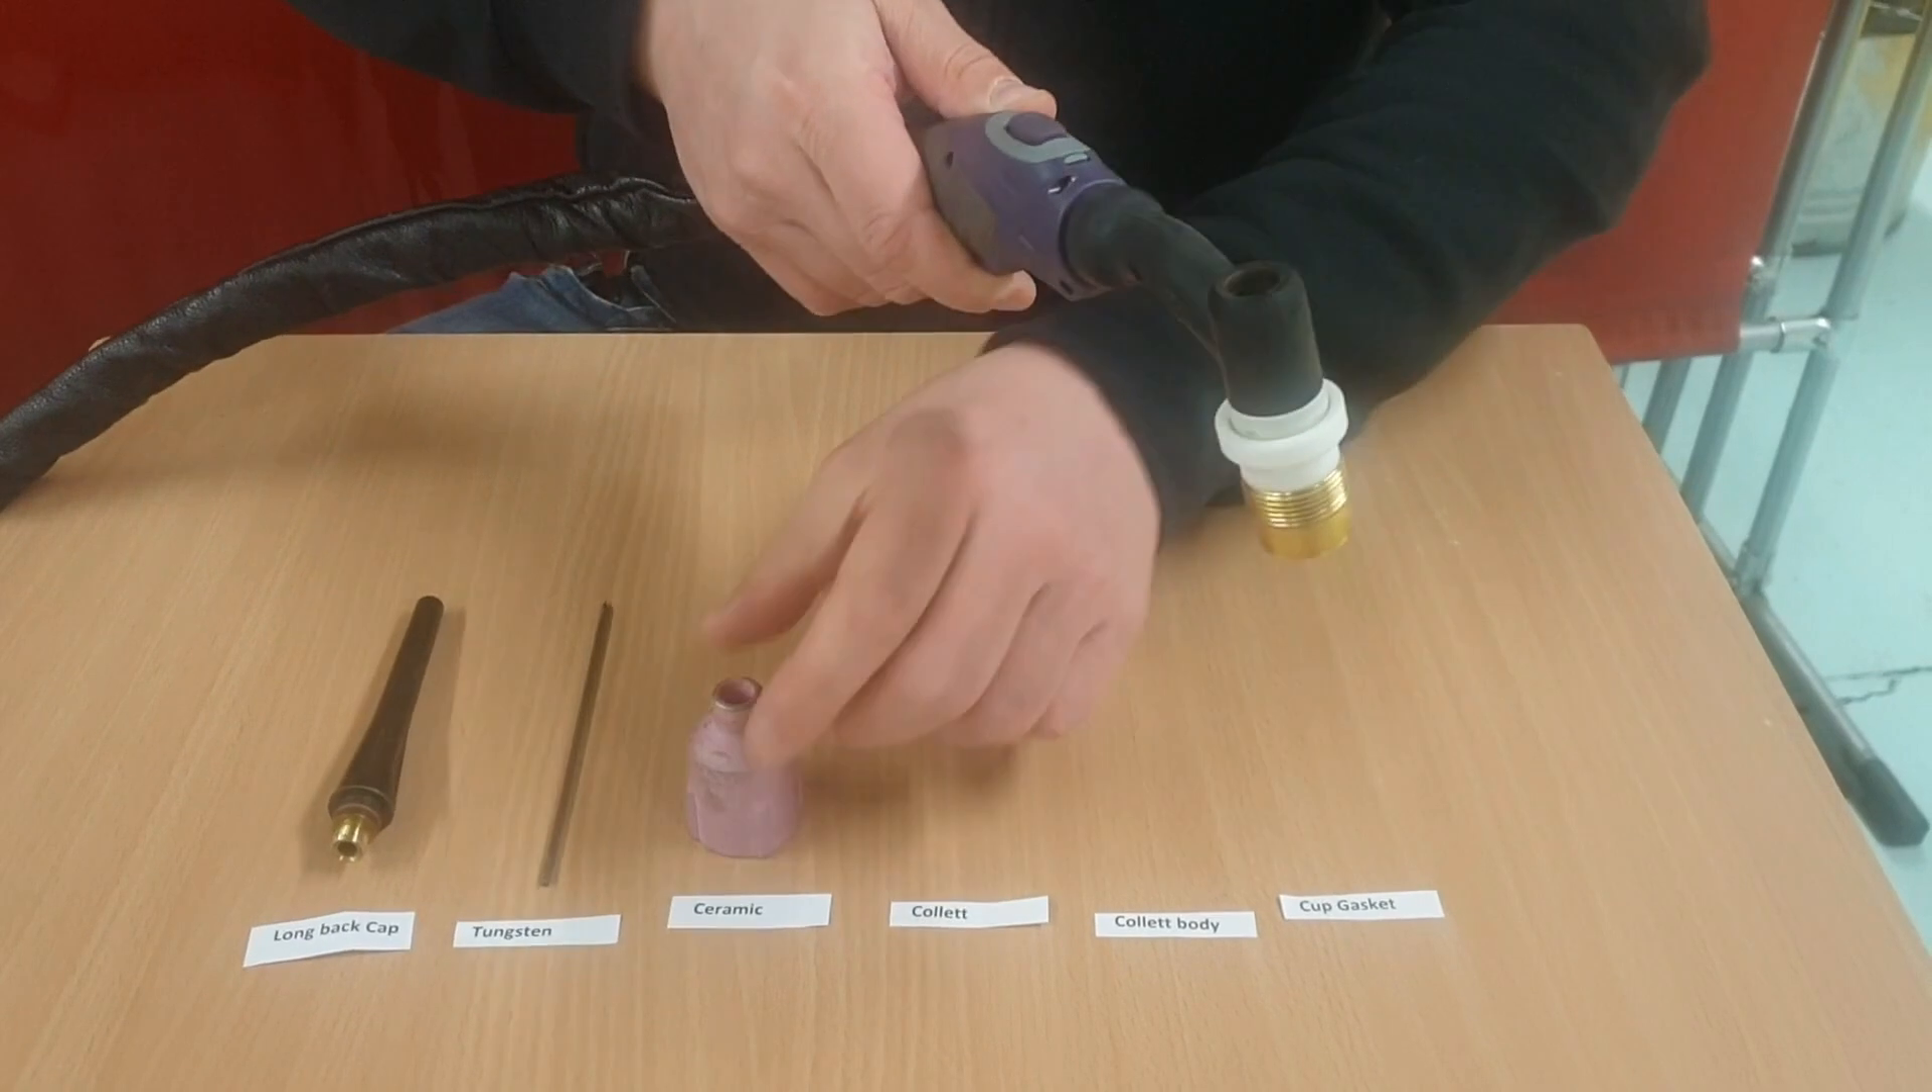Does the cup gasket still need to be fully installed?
No.